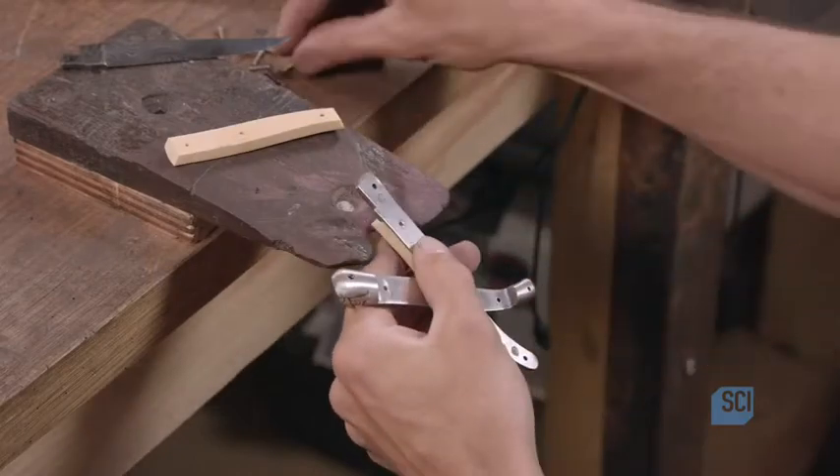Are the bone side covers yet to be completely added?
Yes.